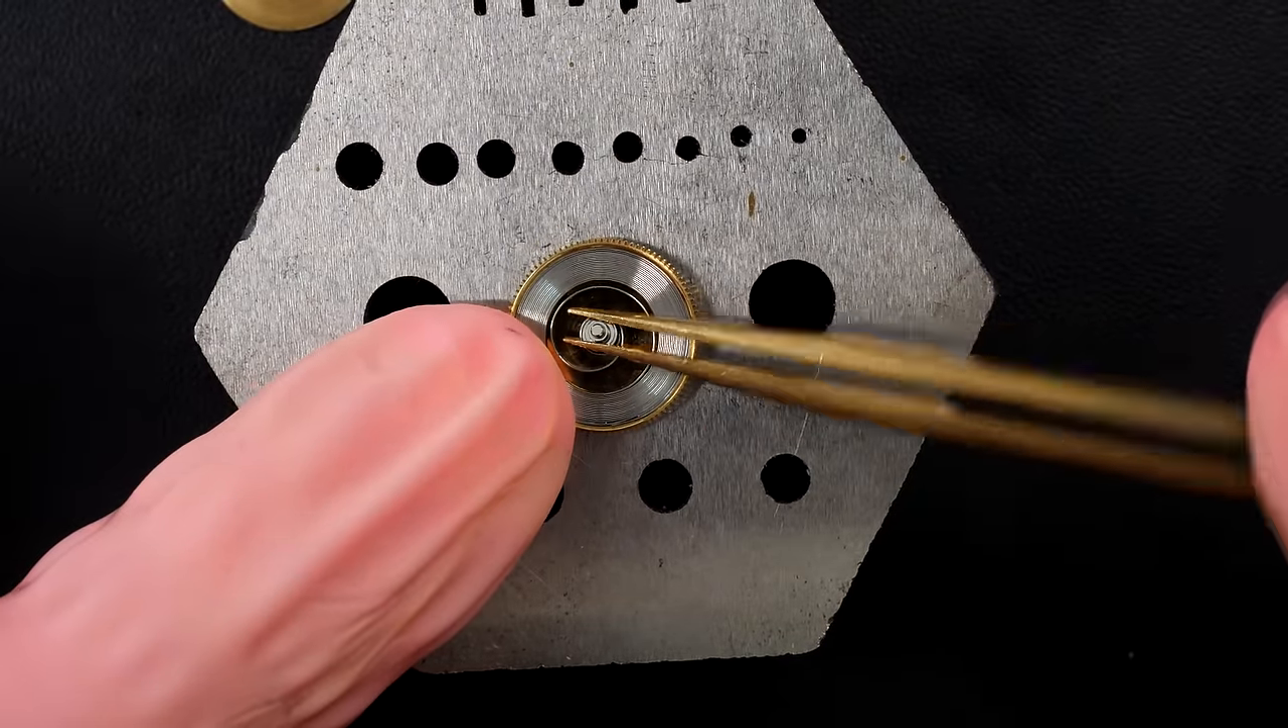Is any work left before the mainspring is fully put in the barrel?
No.